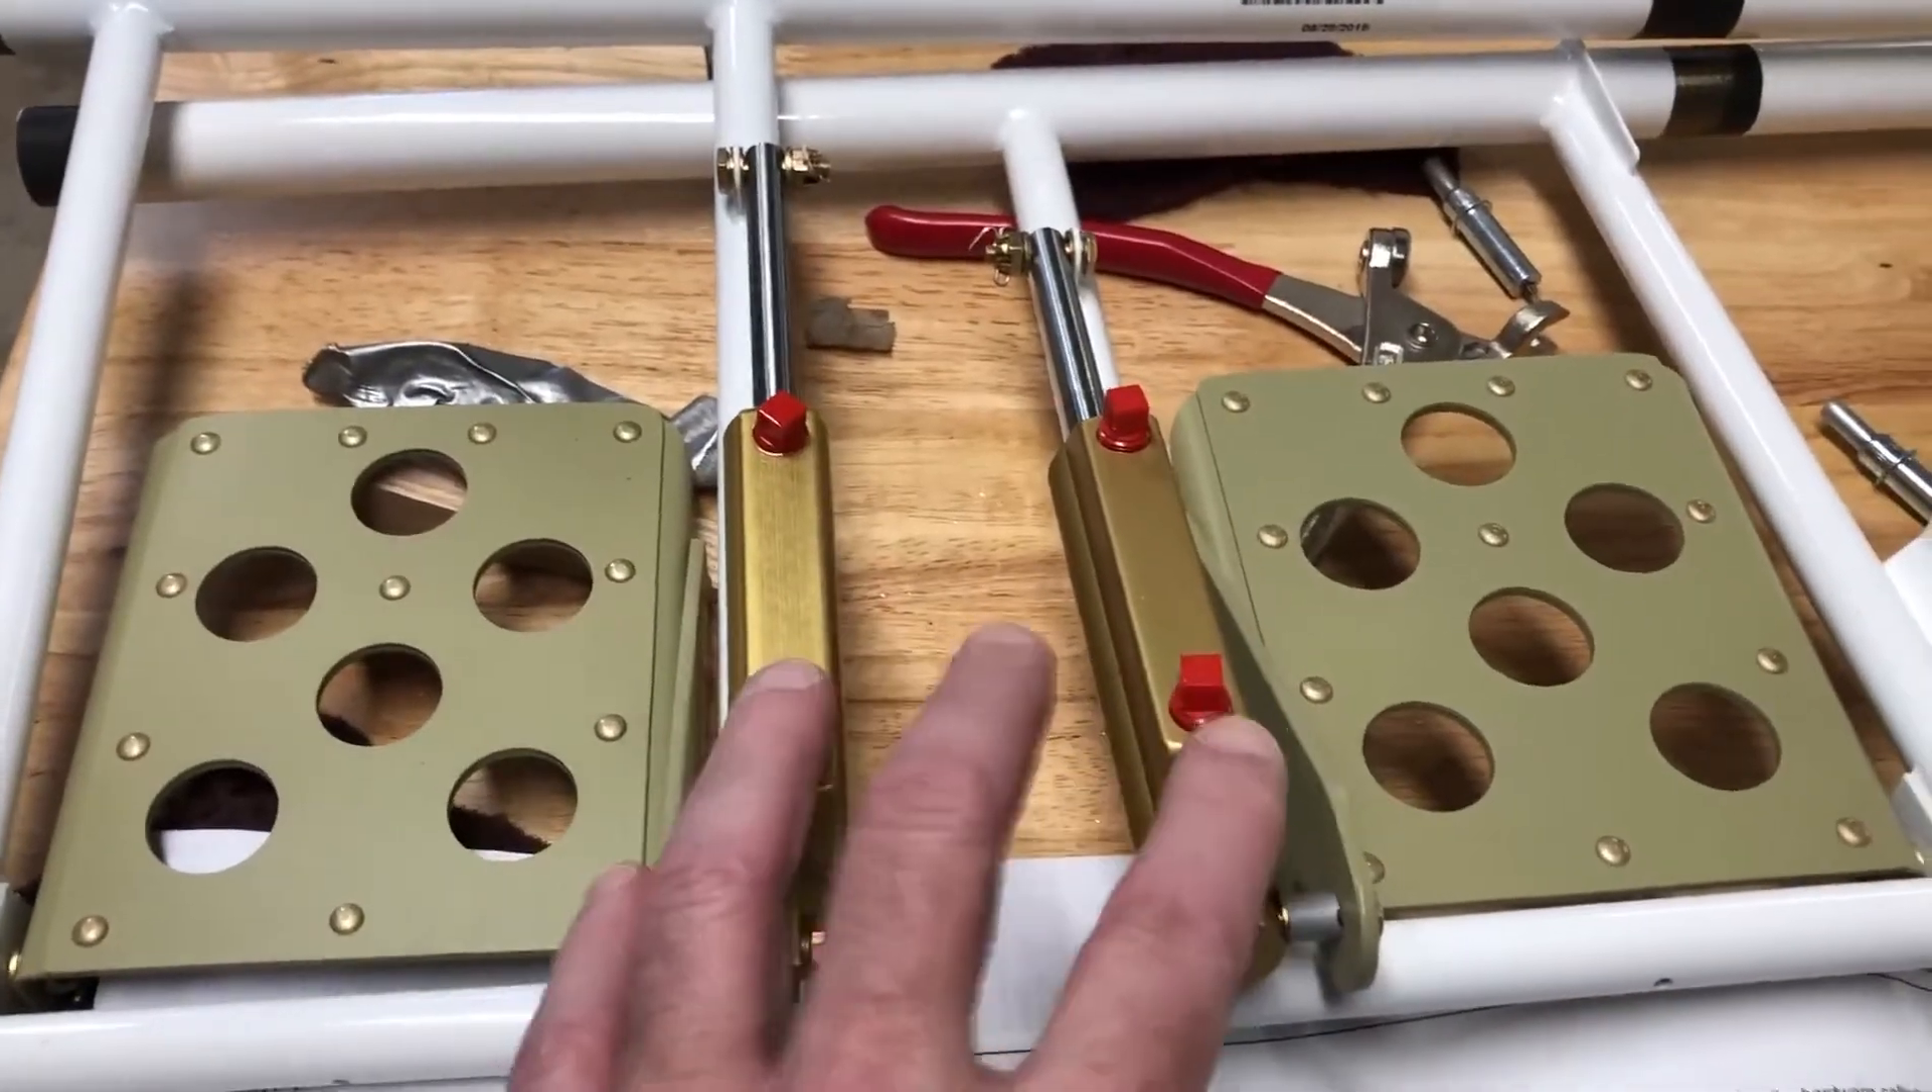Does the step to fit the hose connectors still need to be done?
Yes.